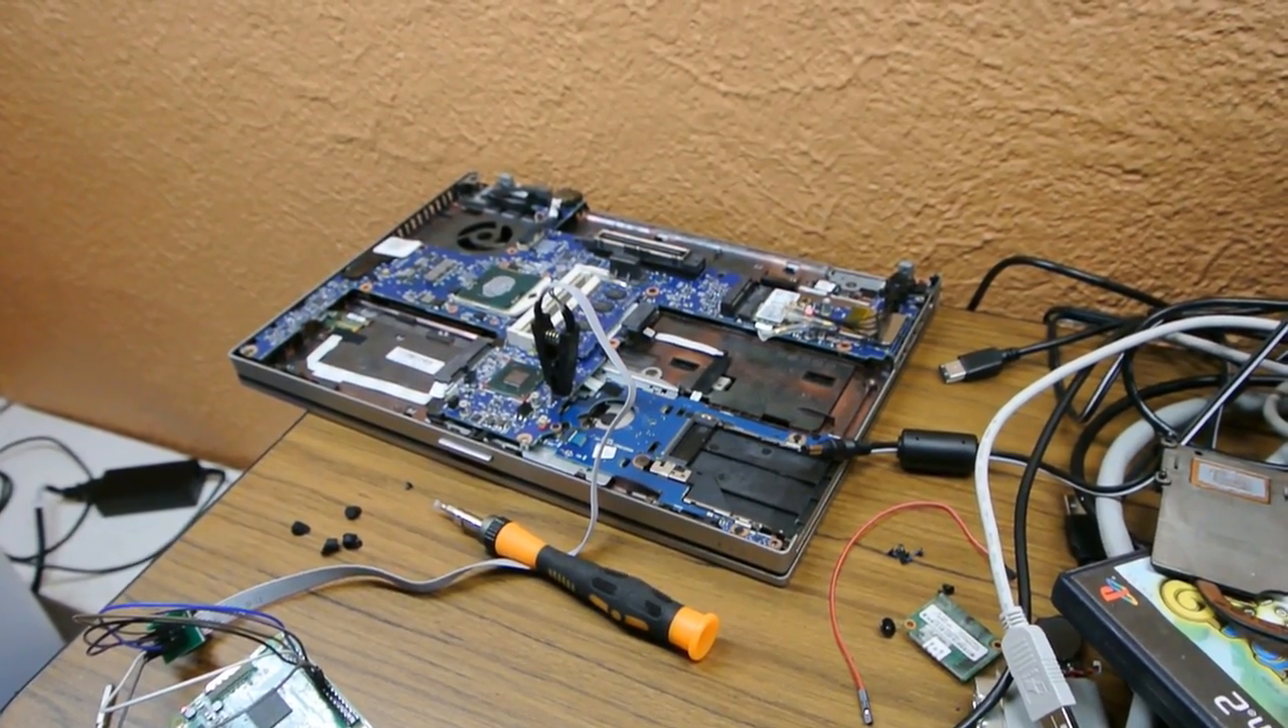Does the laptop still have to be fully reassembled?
Yes.